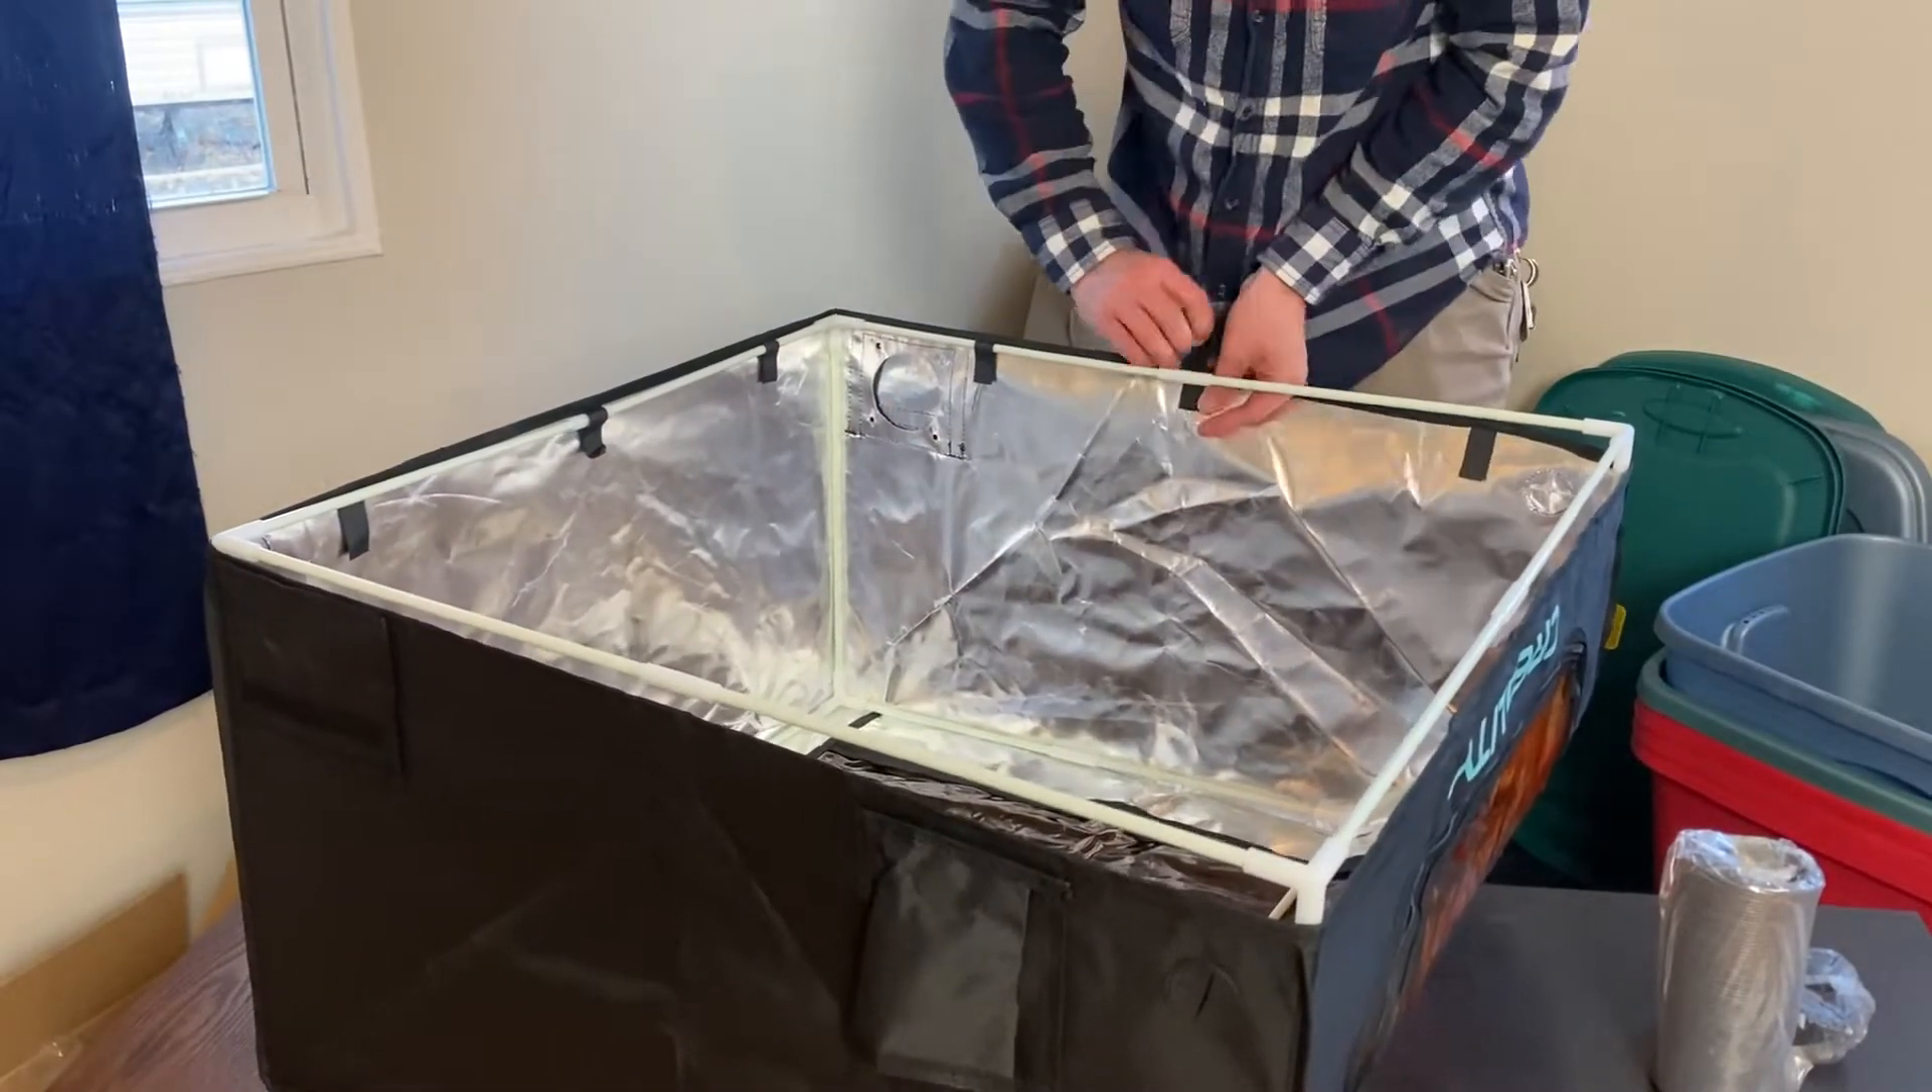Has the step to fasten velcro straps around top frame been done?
No.